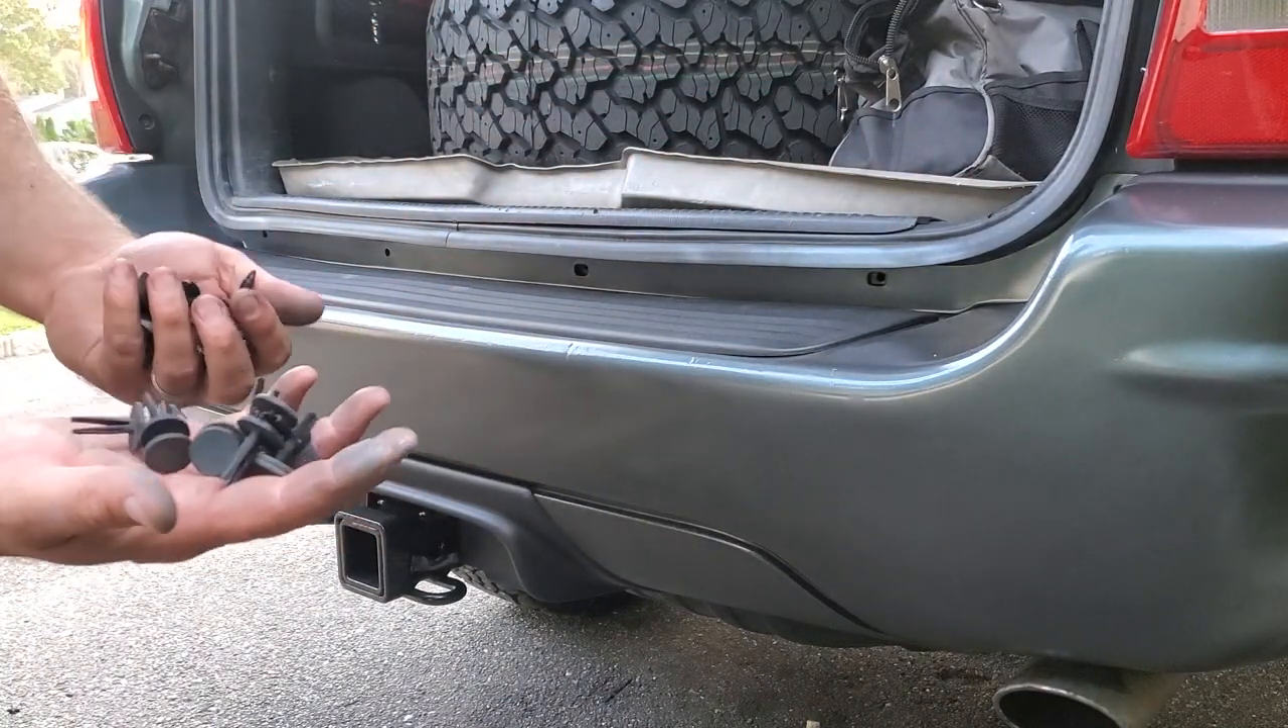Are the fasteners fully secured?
No.